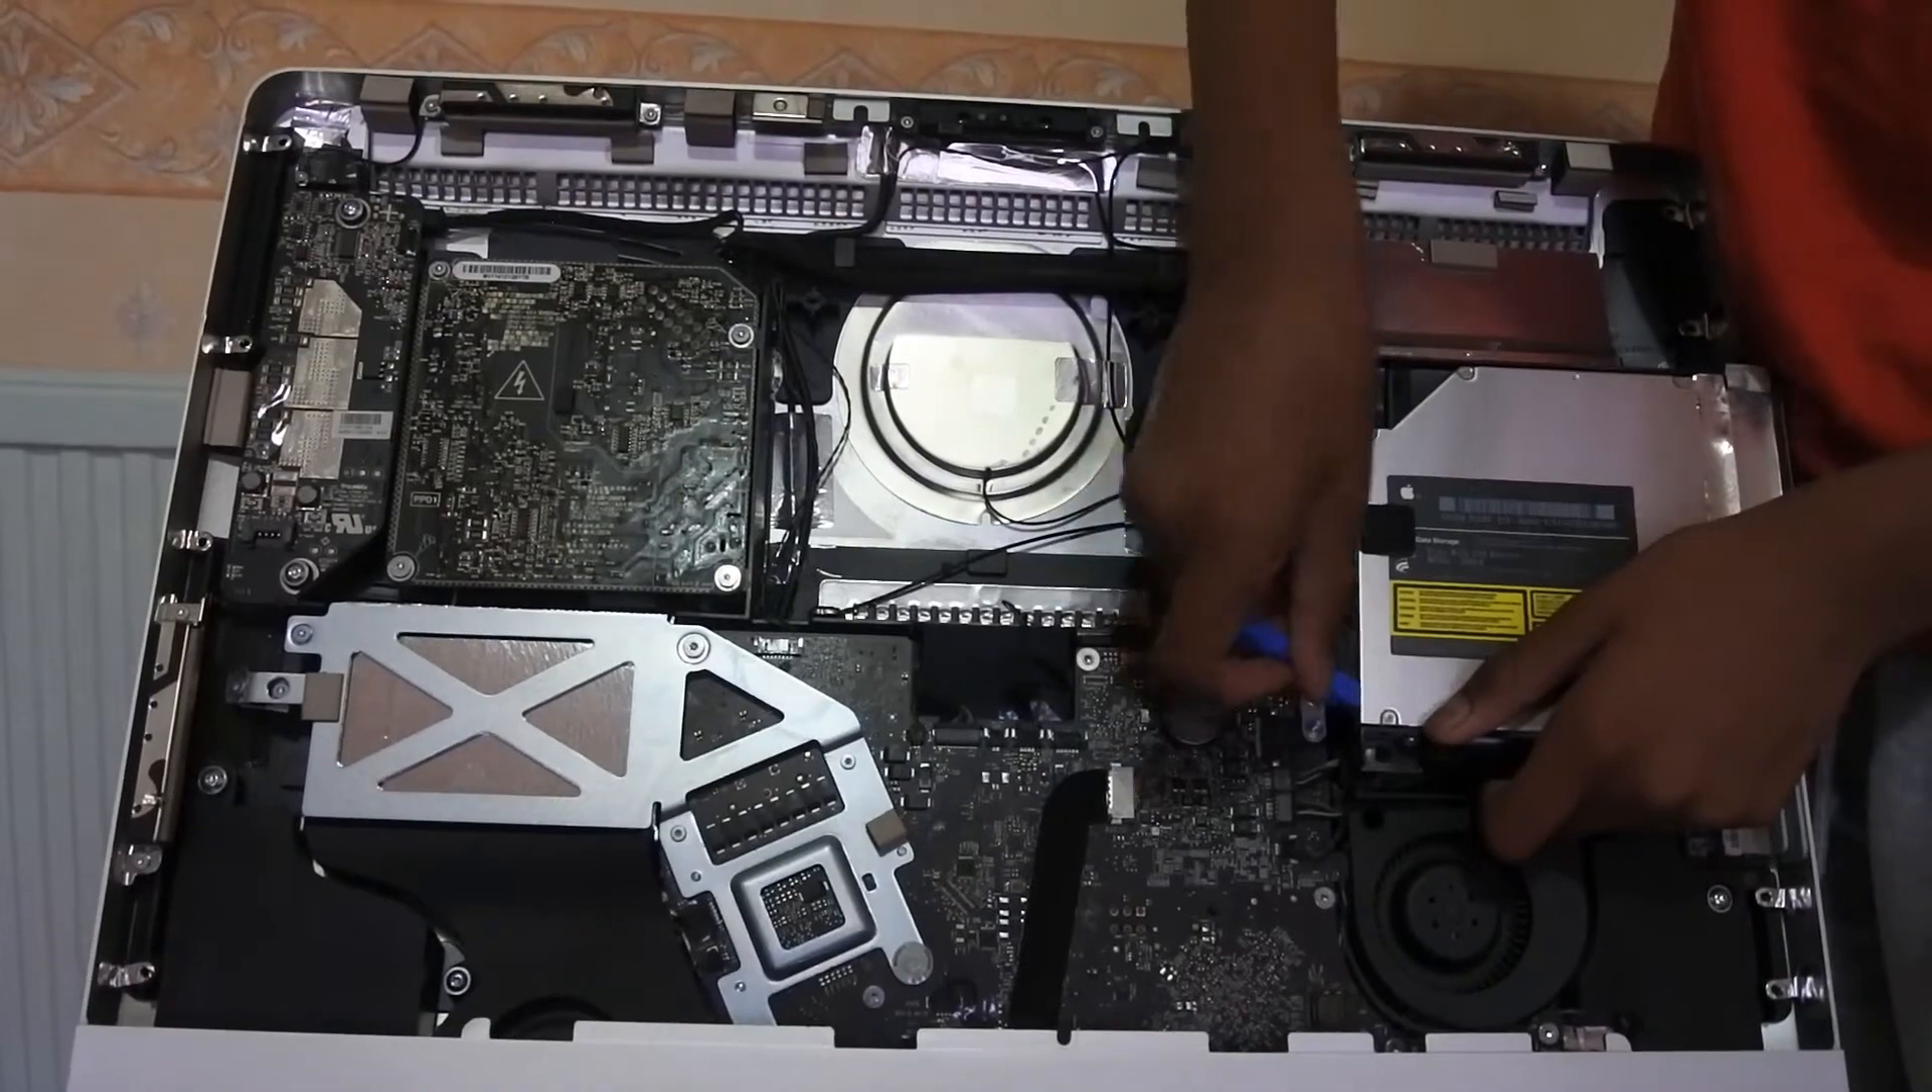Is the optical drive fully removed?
No.